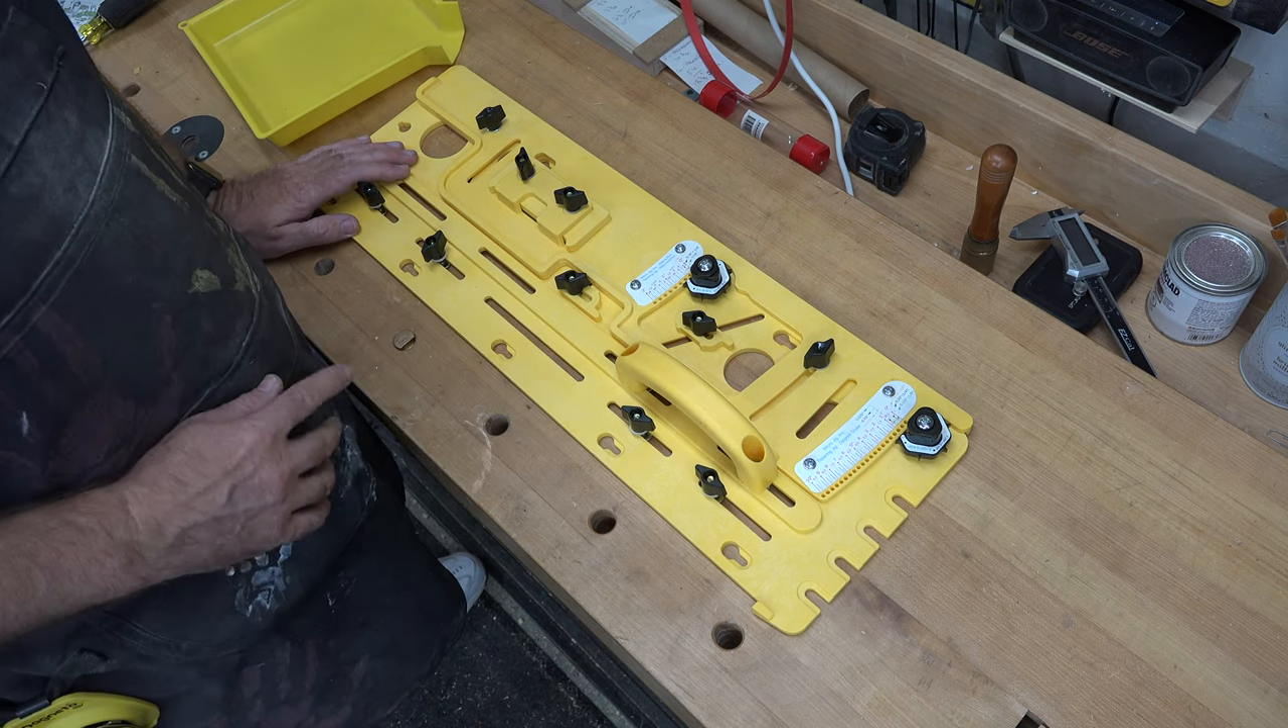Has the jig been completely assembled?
Yes.